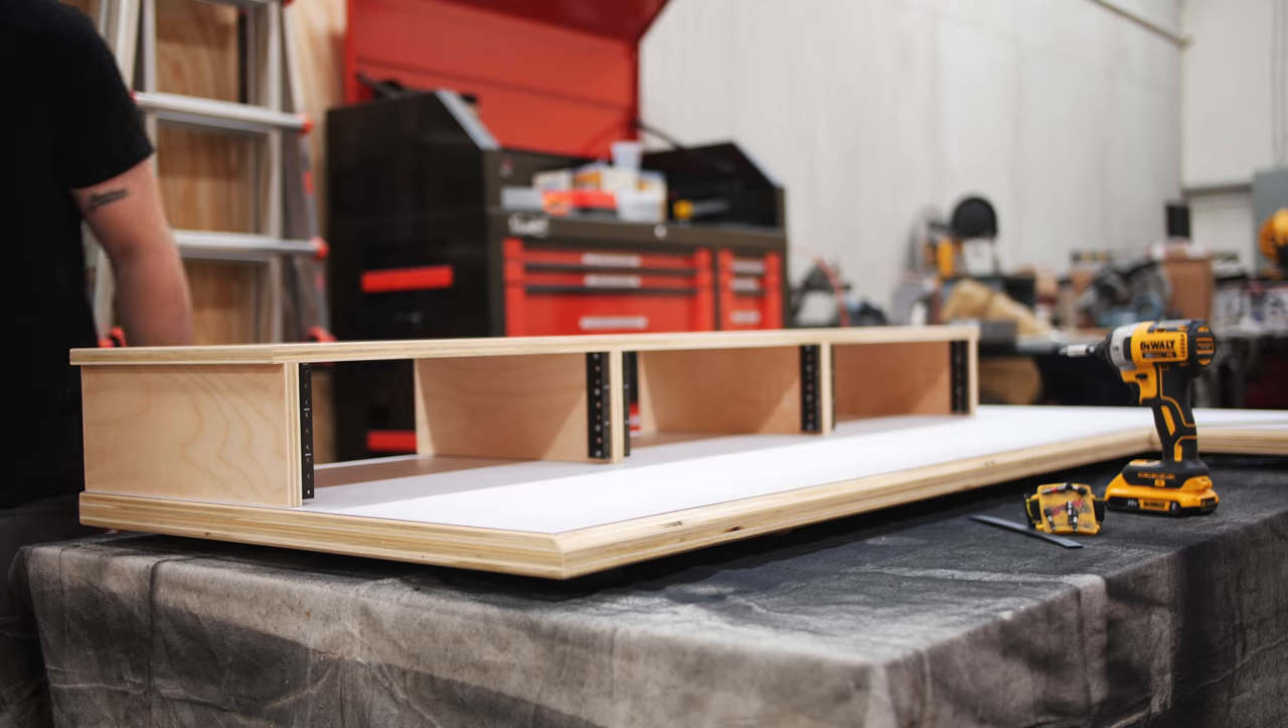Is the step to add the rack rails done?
Yes.